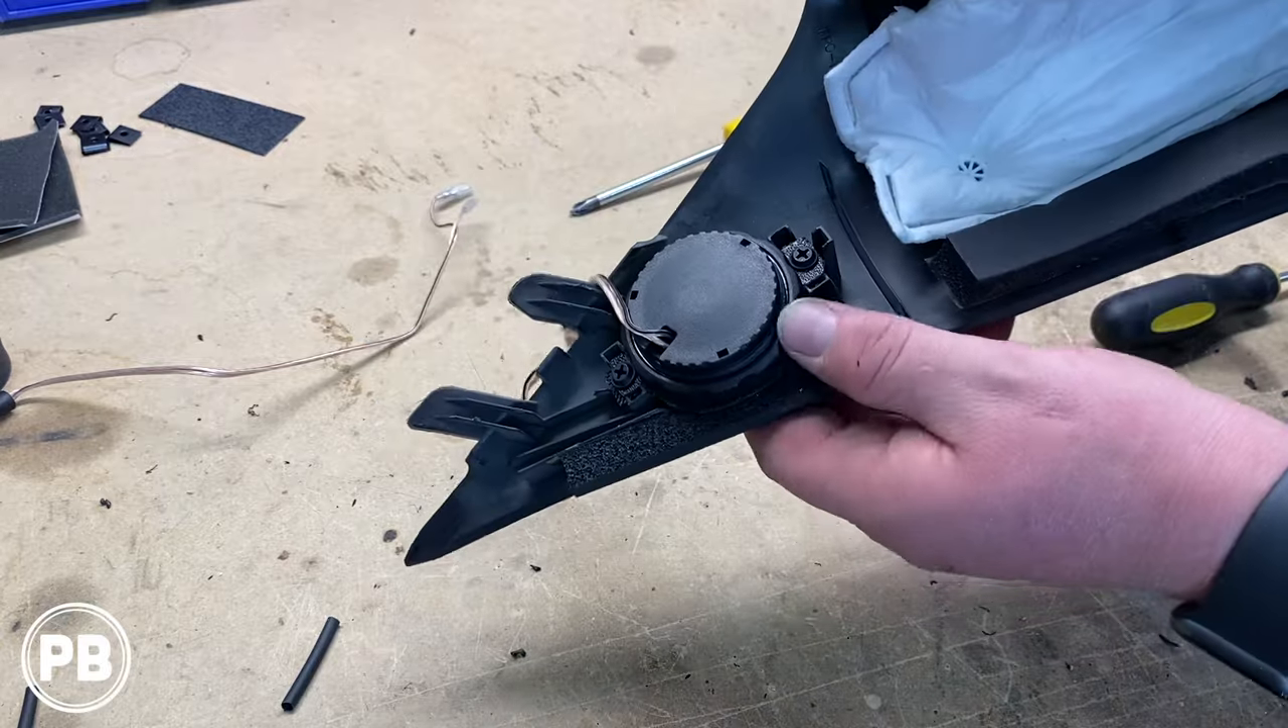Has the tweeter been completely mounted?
Yes.